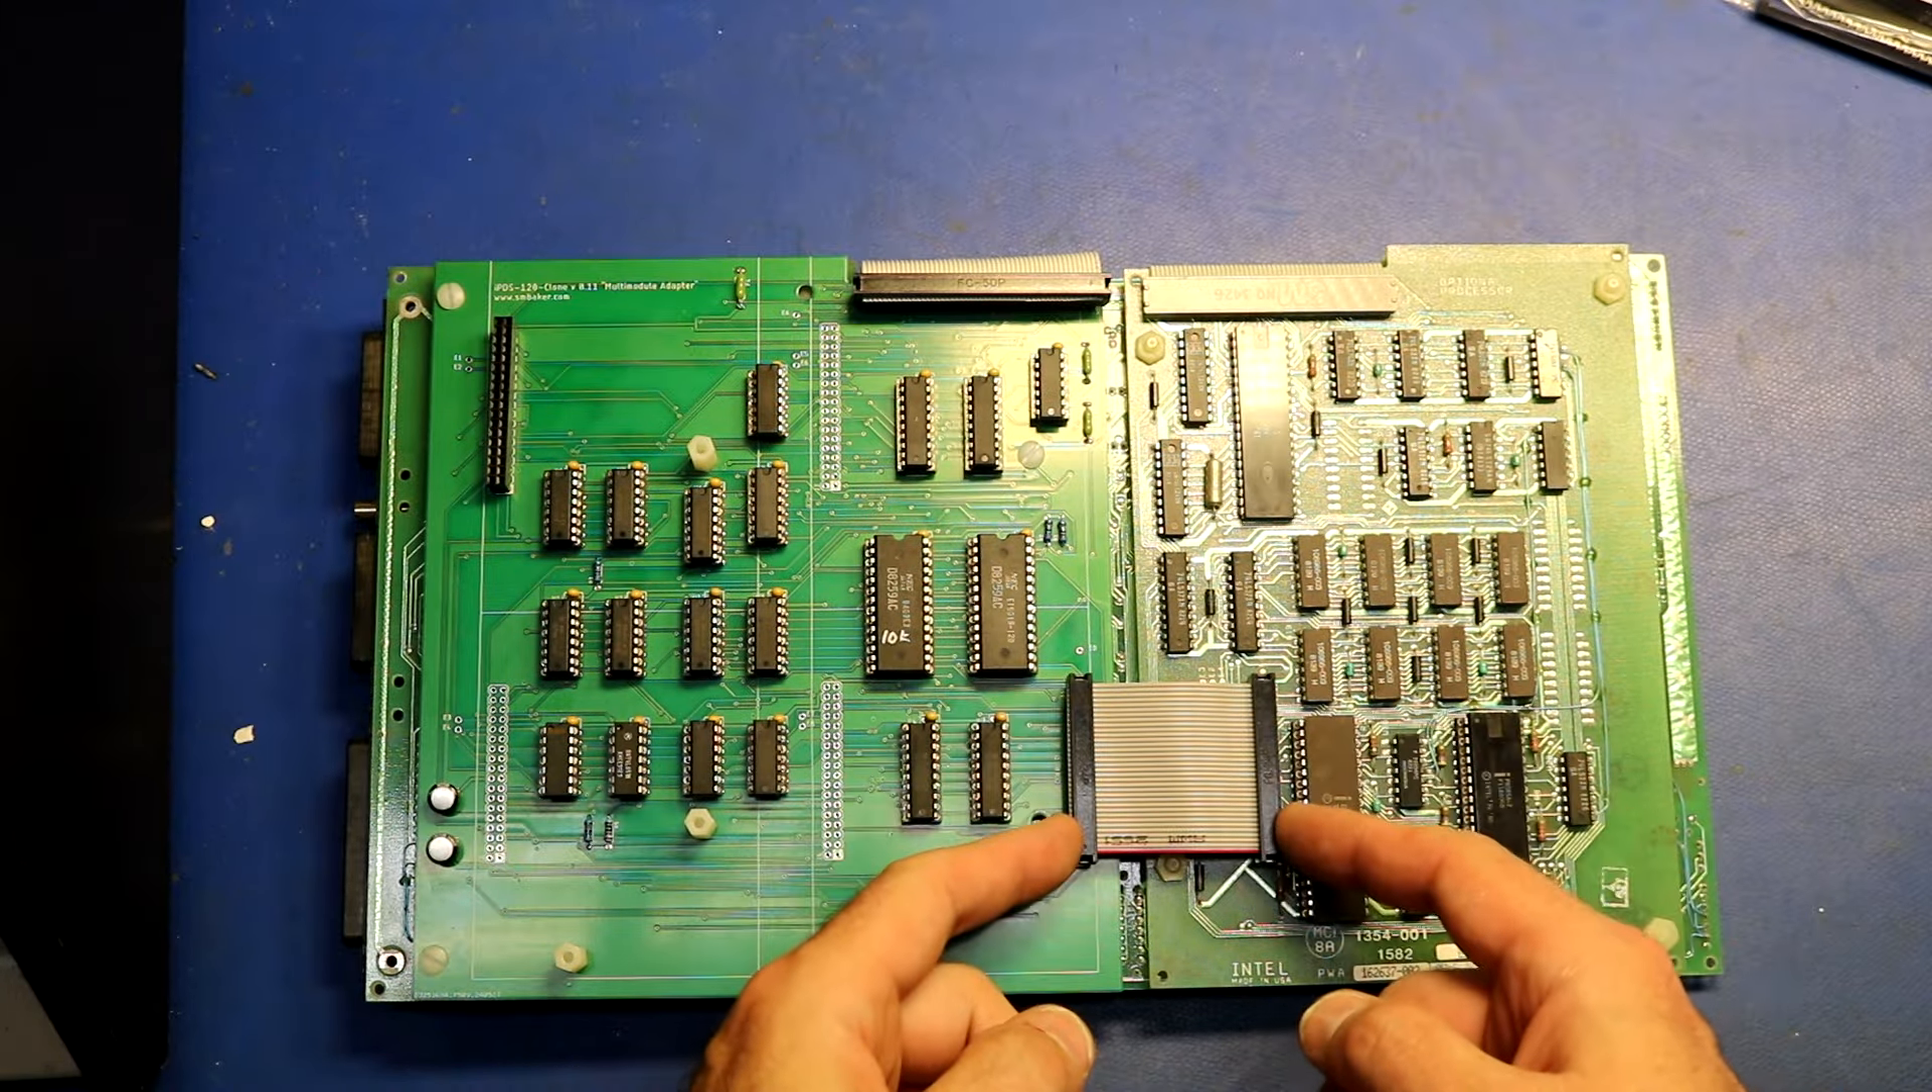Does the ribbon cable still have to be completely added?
No.